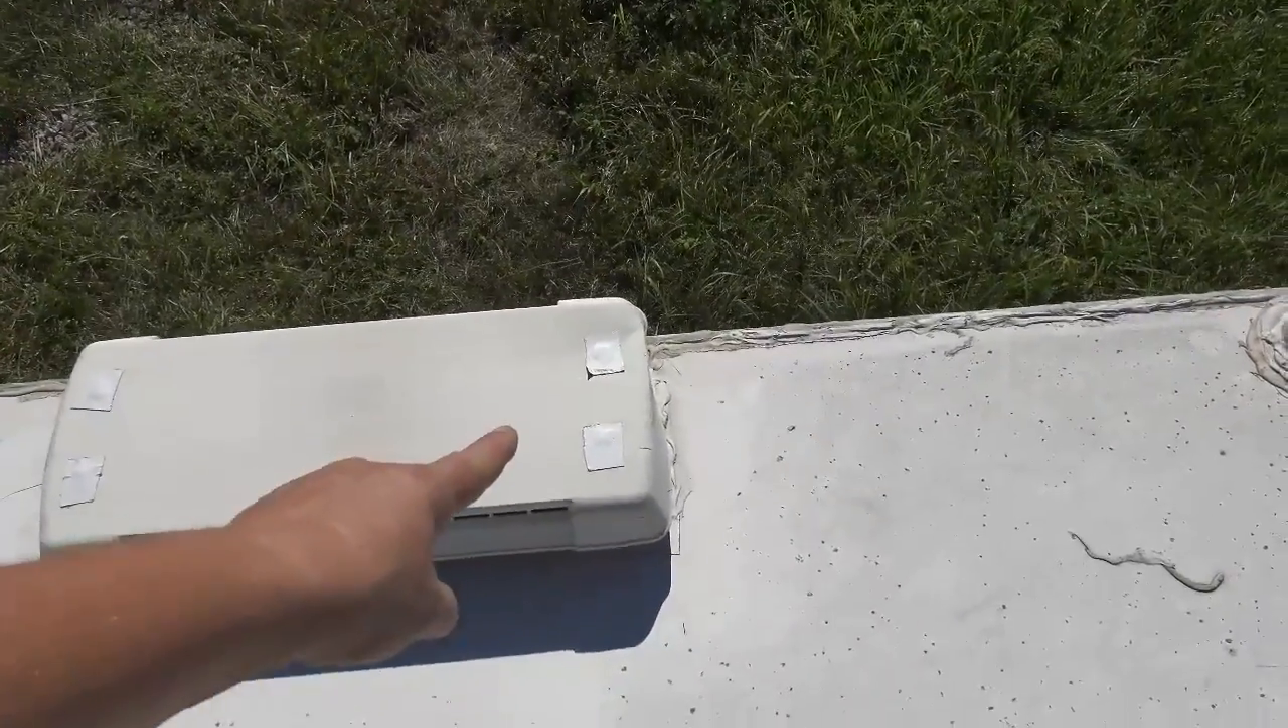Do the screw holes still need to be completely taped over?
No.